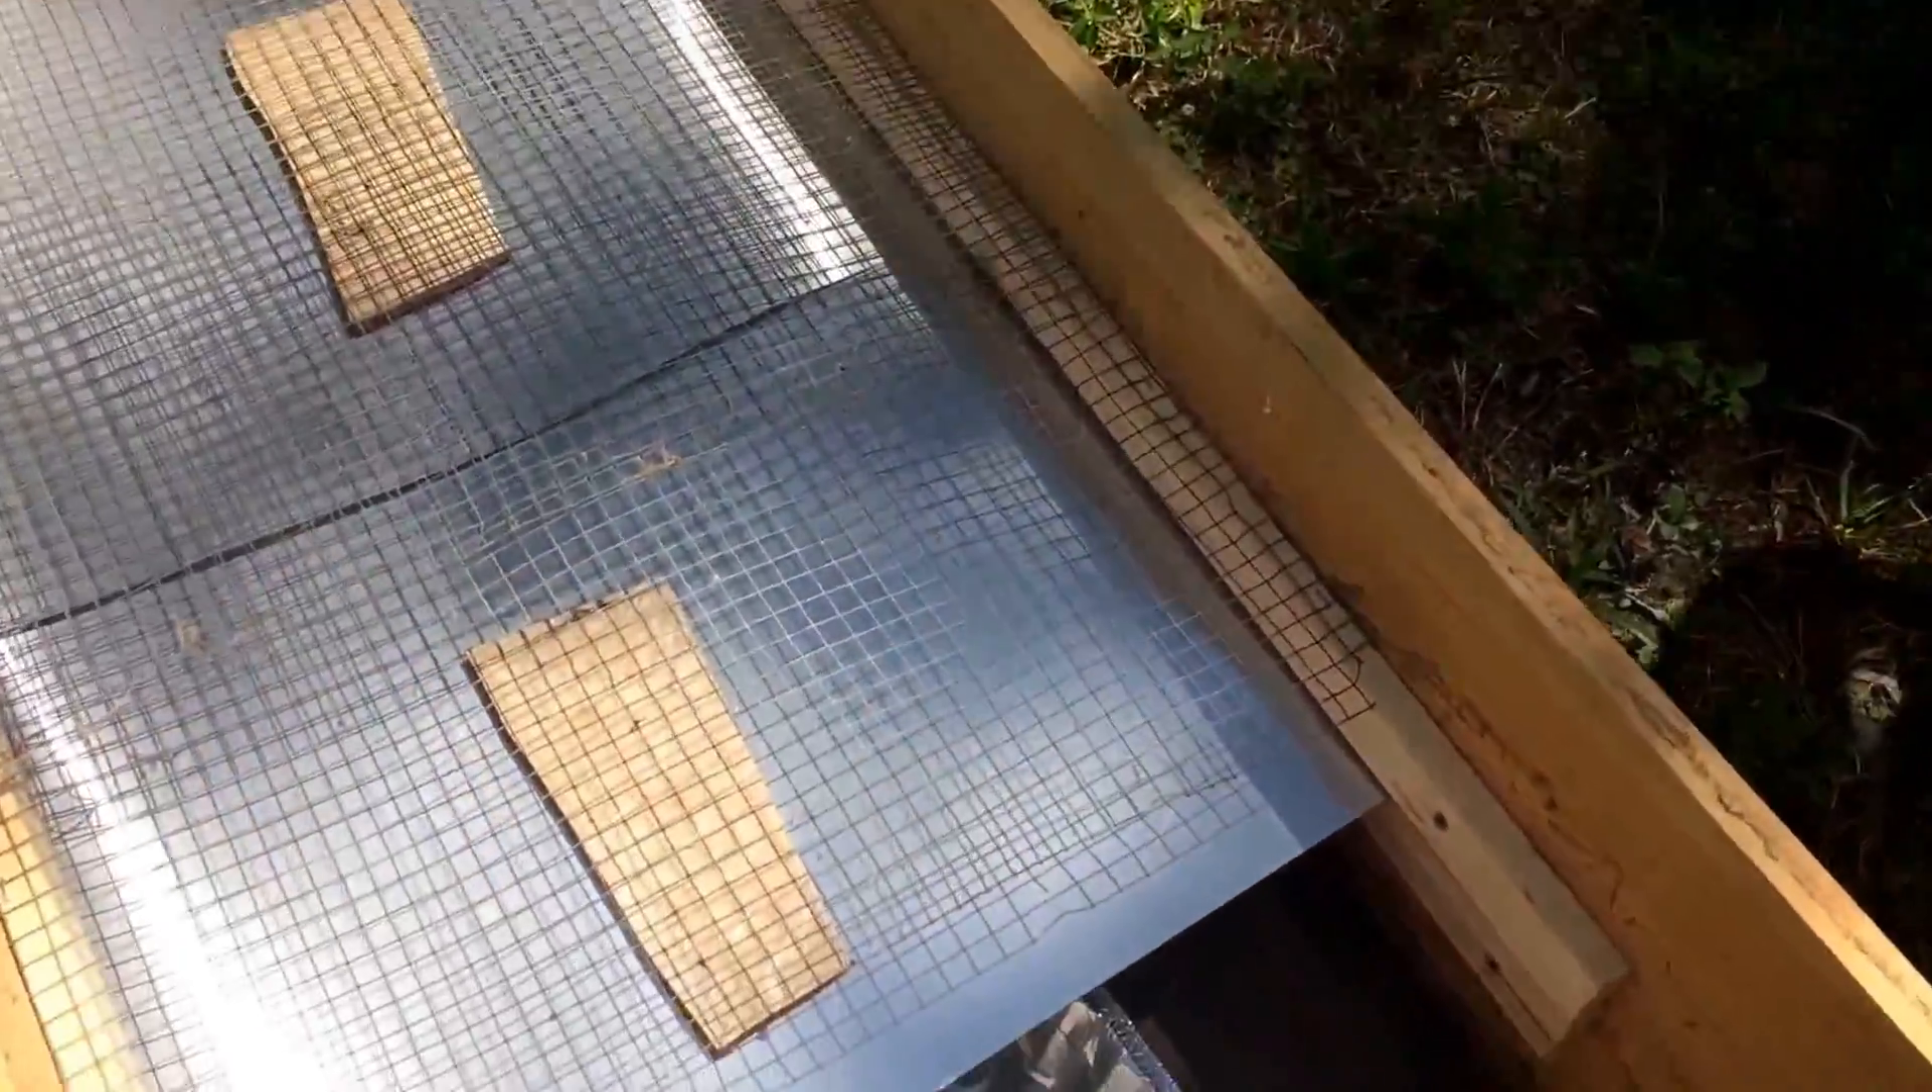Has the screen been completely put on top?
Yes.